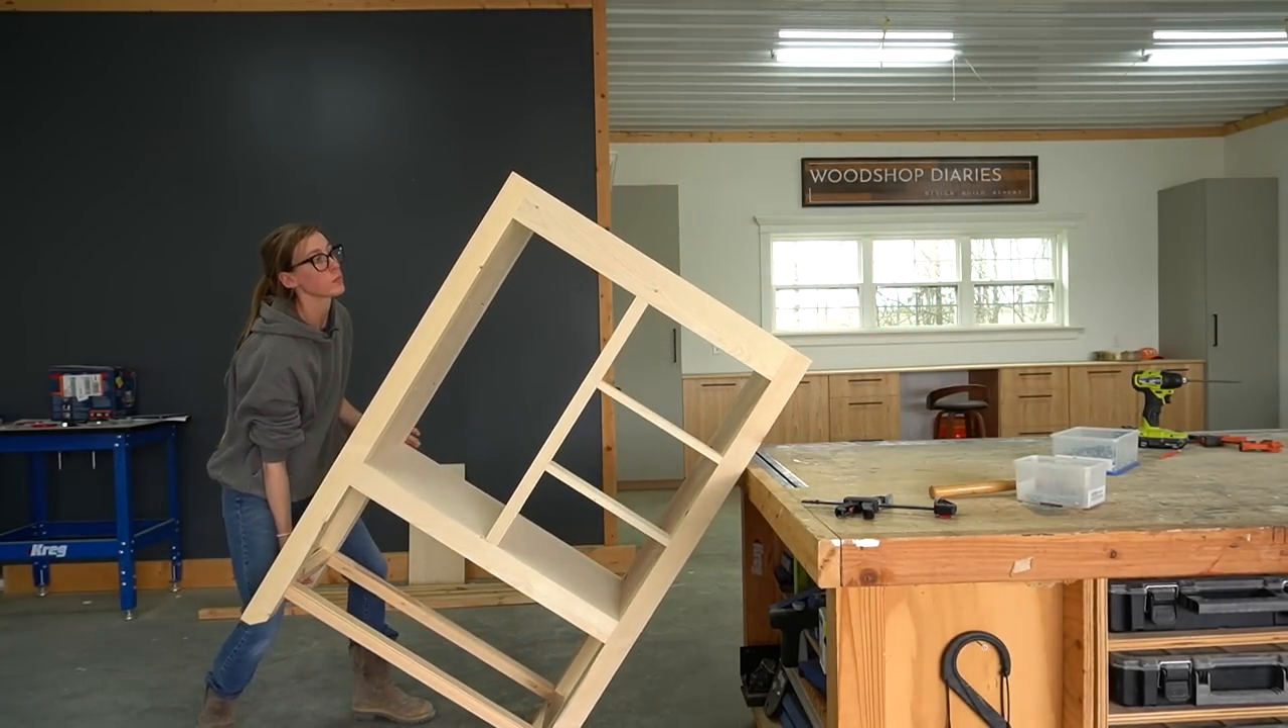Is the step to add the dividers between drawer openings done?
Yes.